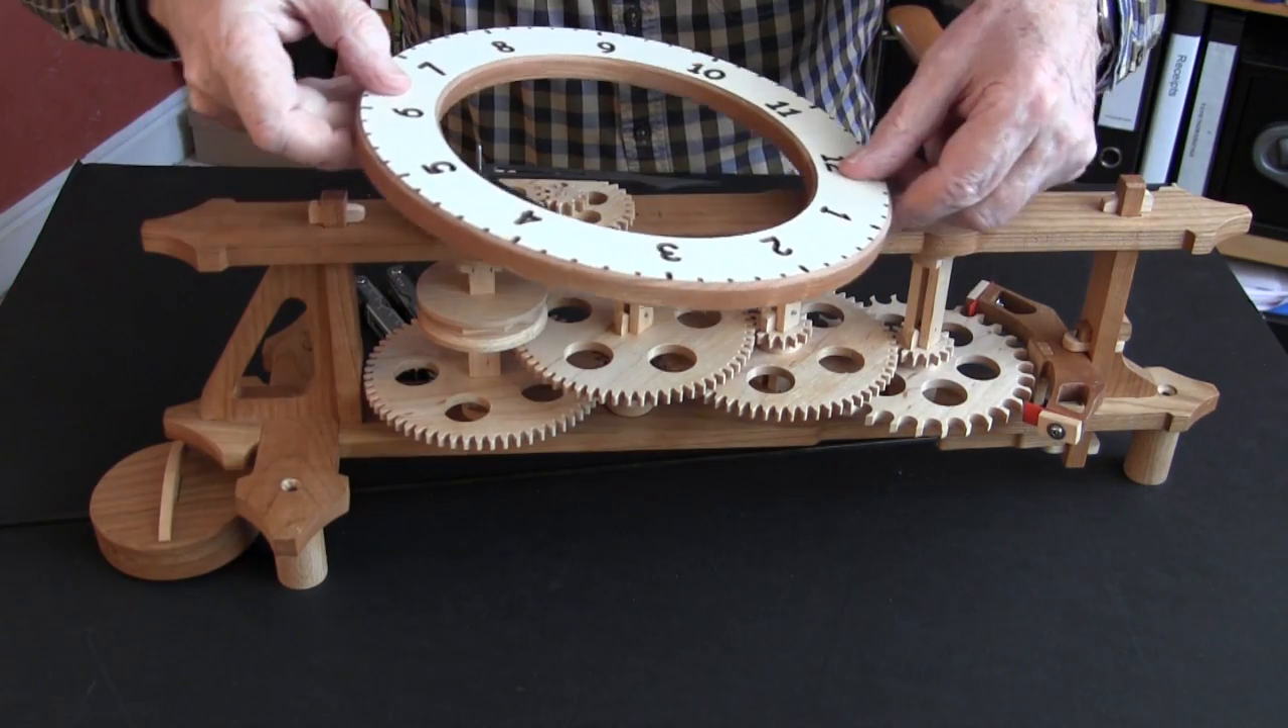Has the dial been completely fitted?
No.